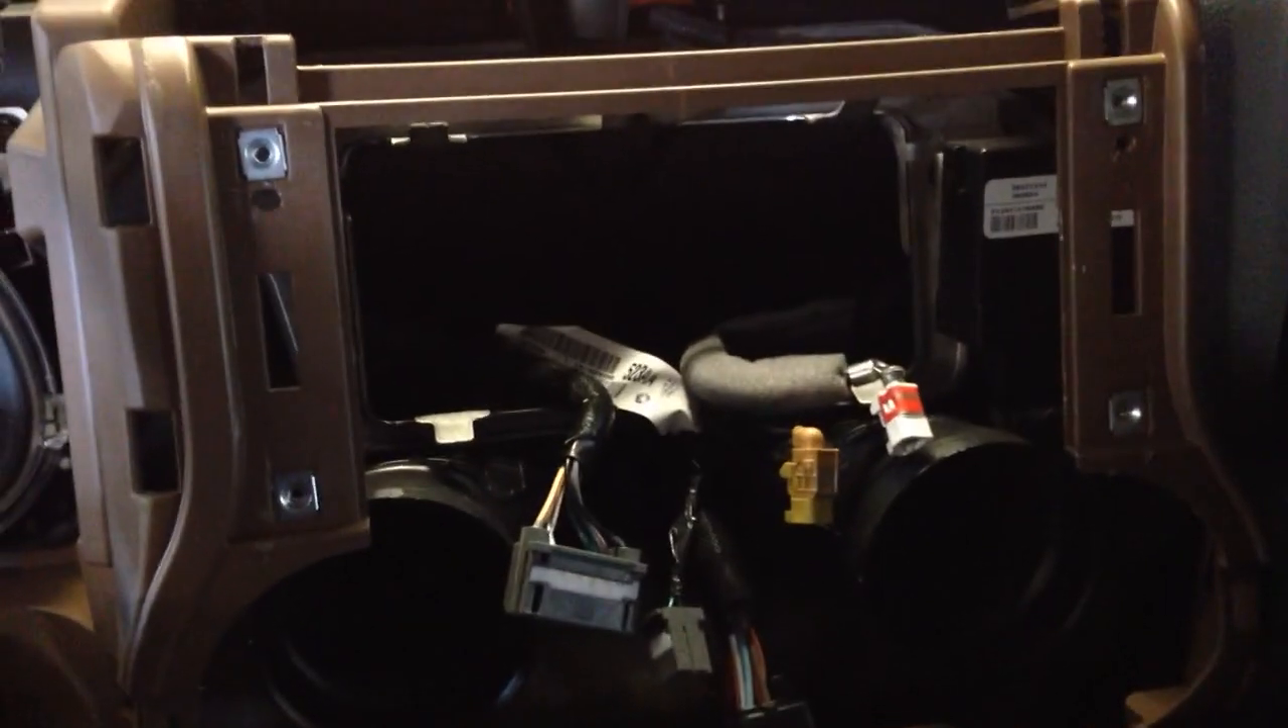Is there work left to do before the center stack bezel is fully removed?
No.